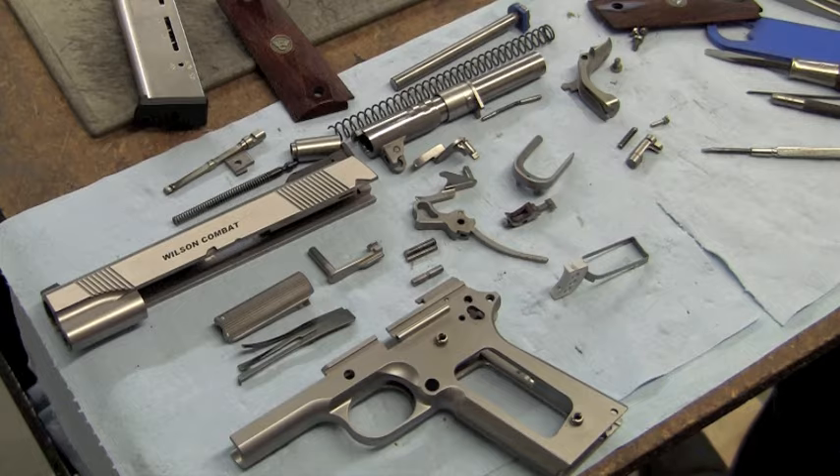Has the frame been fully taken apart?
Yes.